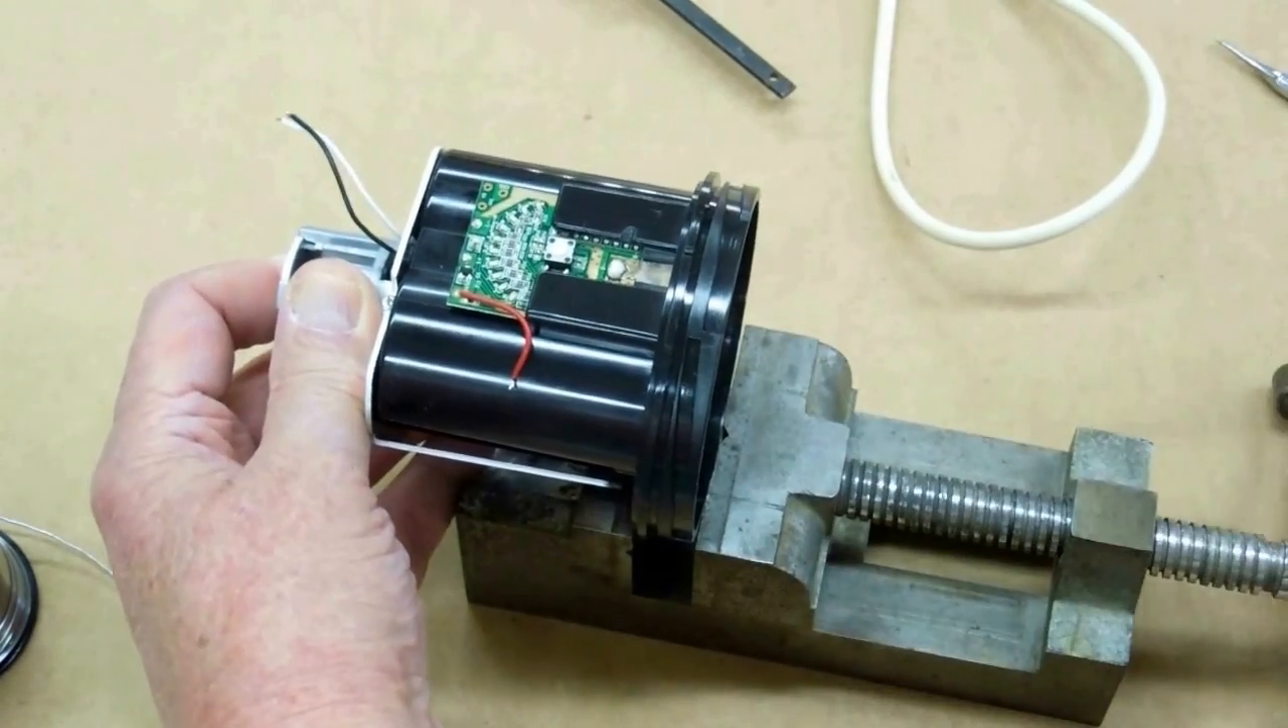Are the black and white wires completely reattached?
No.